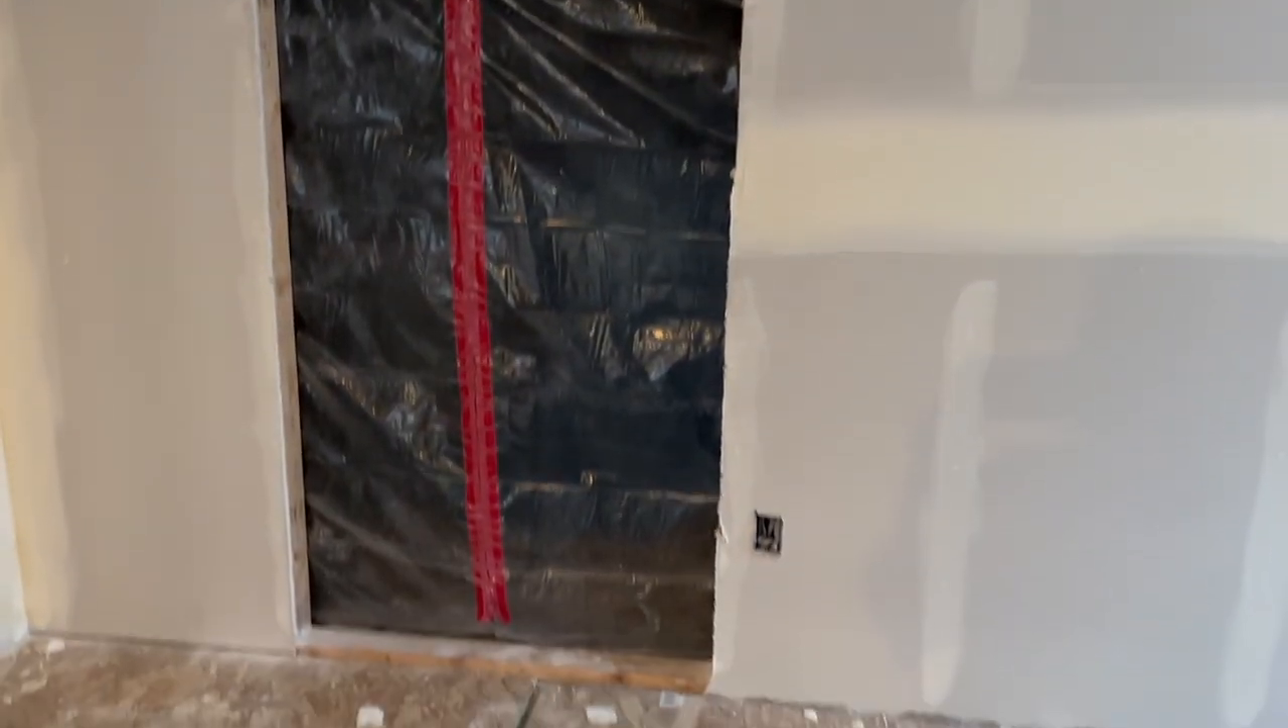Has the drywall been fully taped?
Yes.